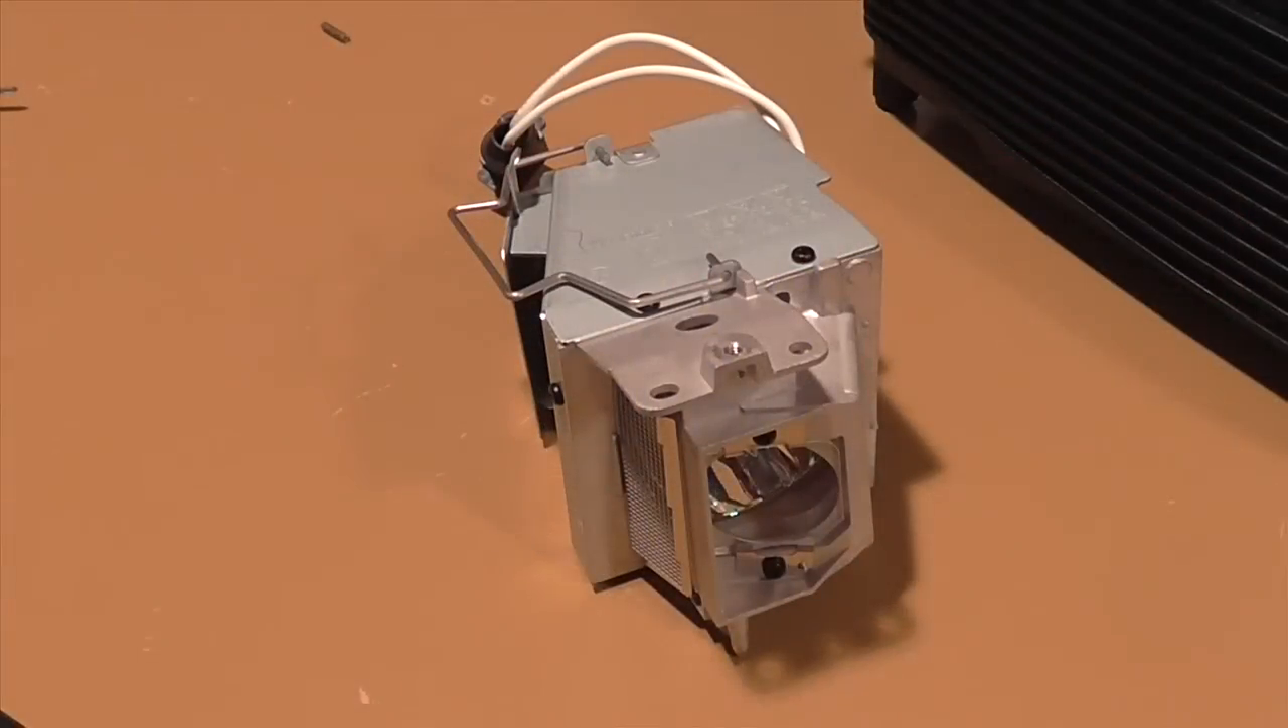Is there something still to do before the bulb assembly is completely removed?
No.